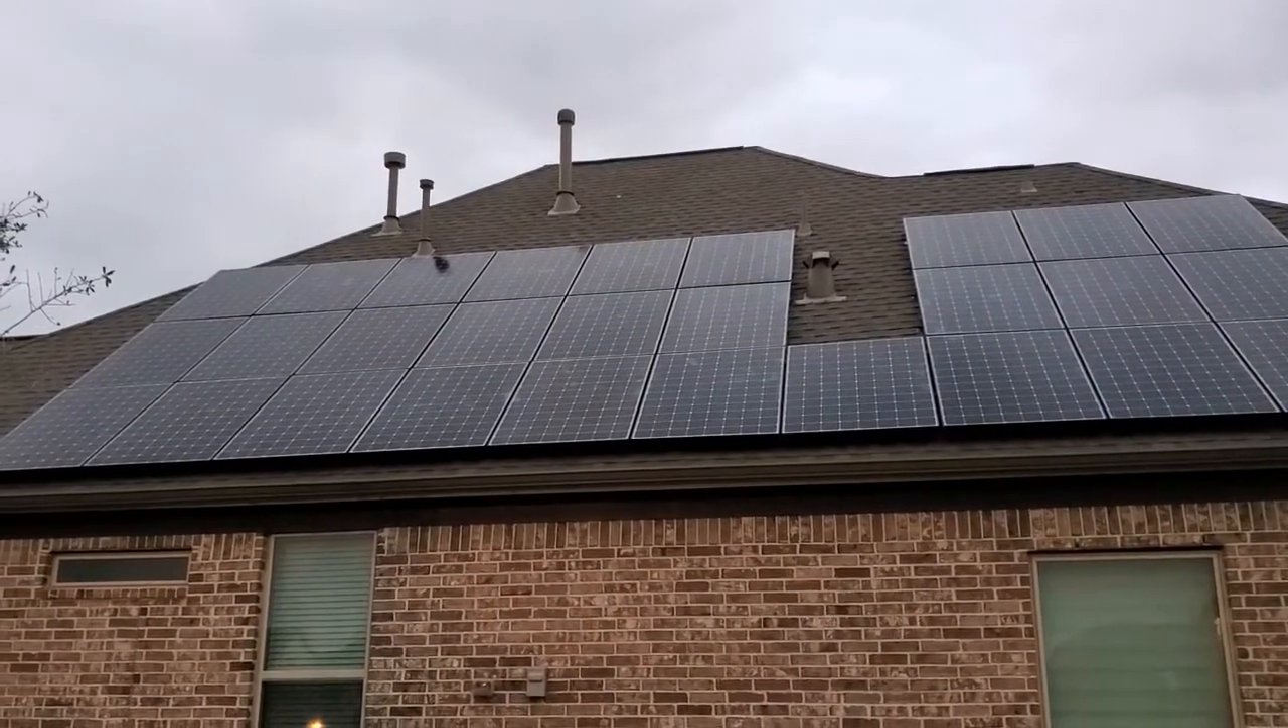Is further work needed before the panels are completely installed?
No.